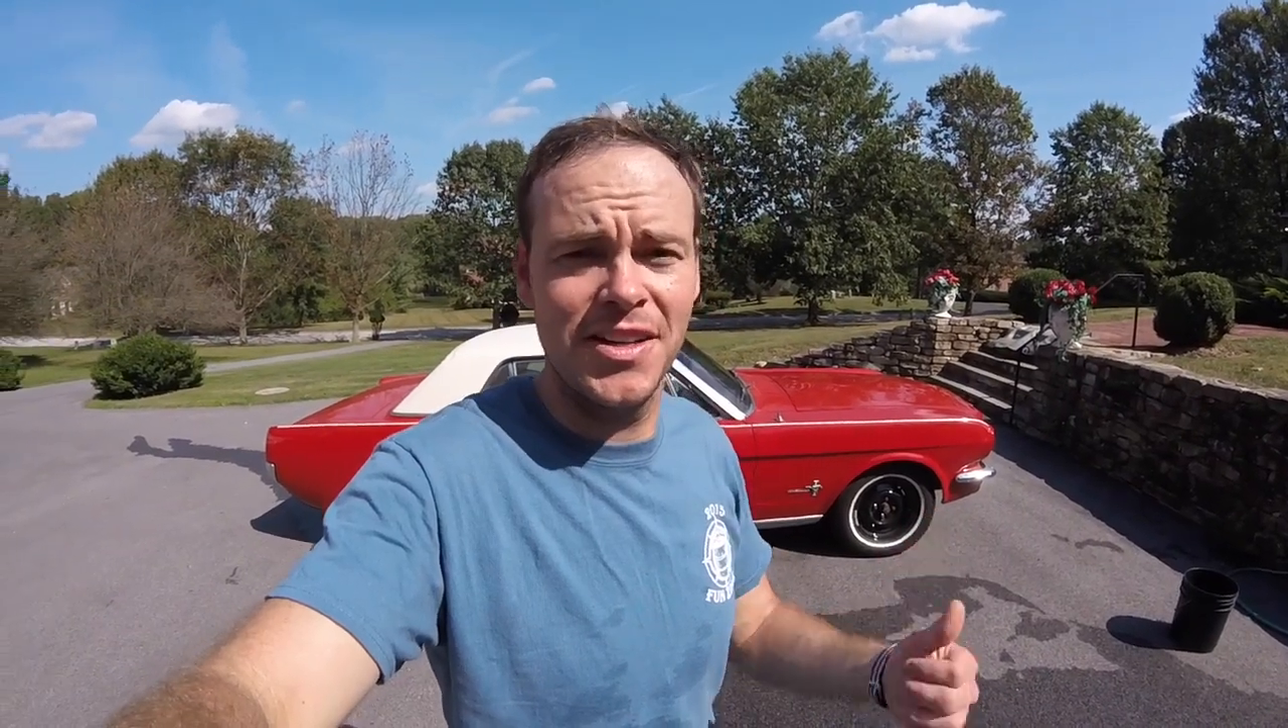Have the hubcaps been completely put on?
No.